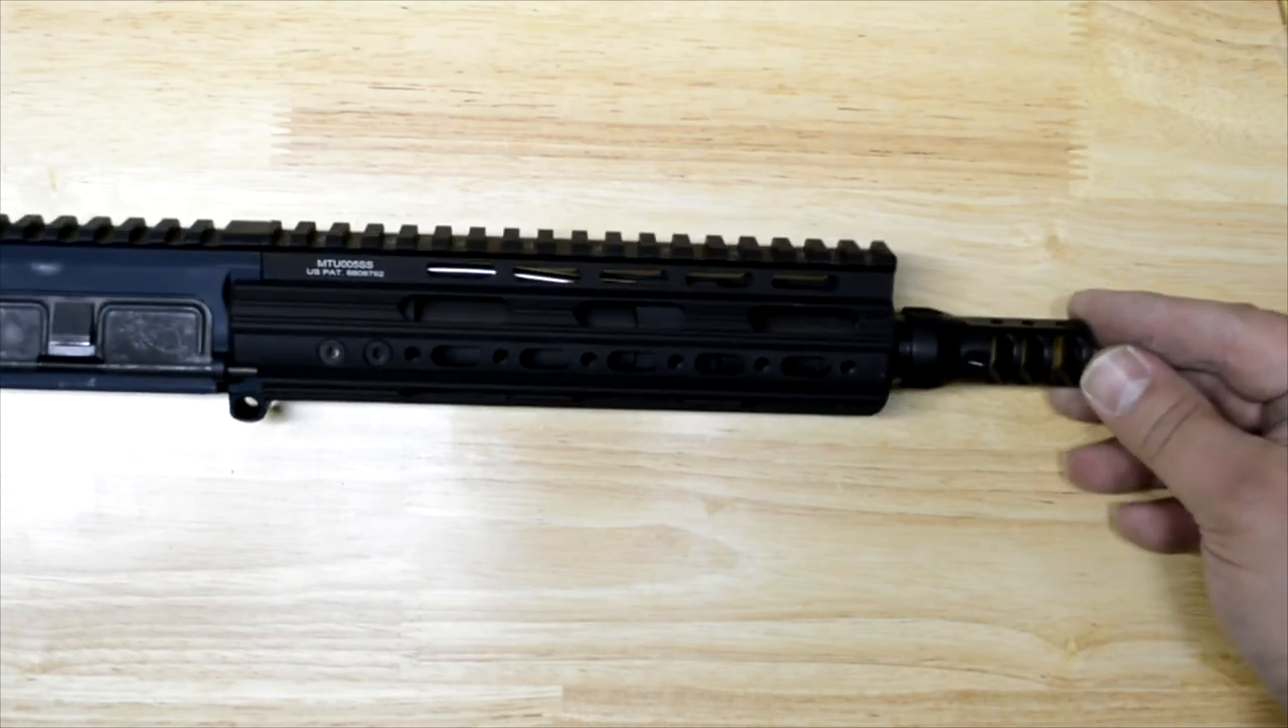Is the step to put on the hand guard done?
Yes.